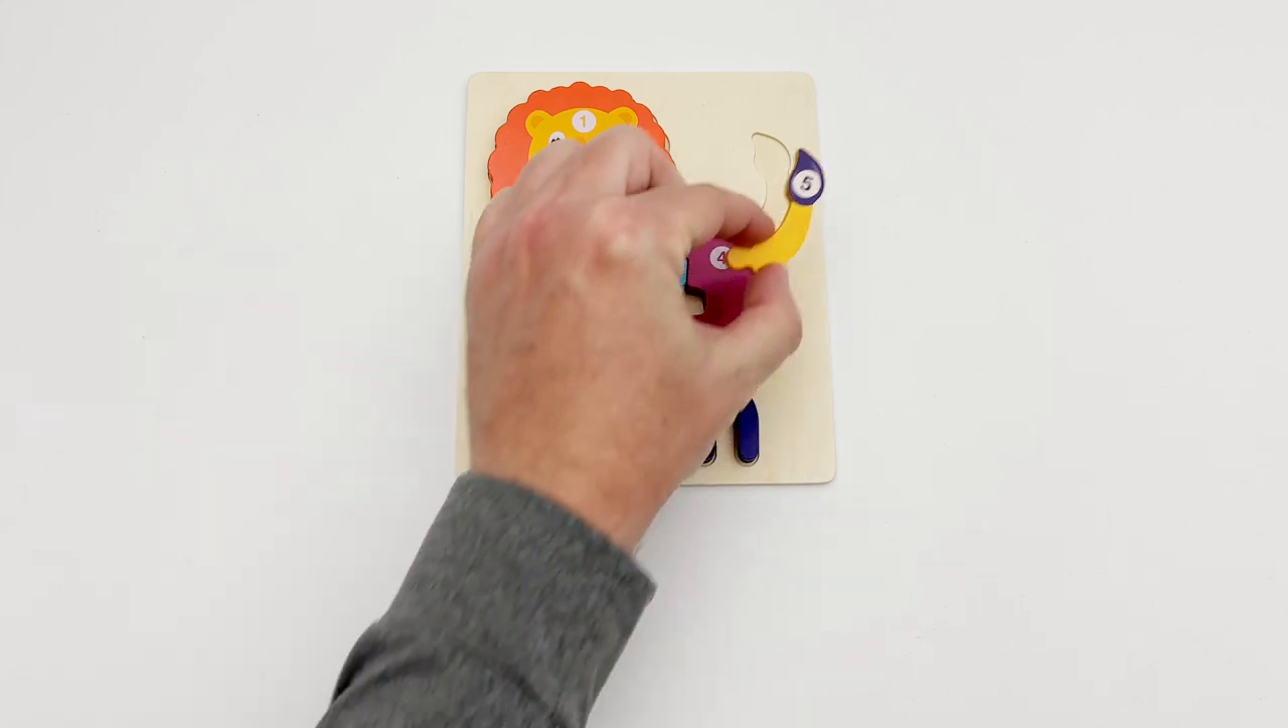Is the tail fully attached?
No.